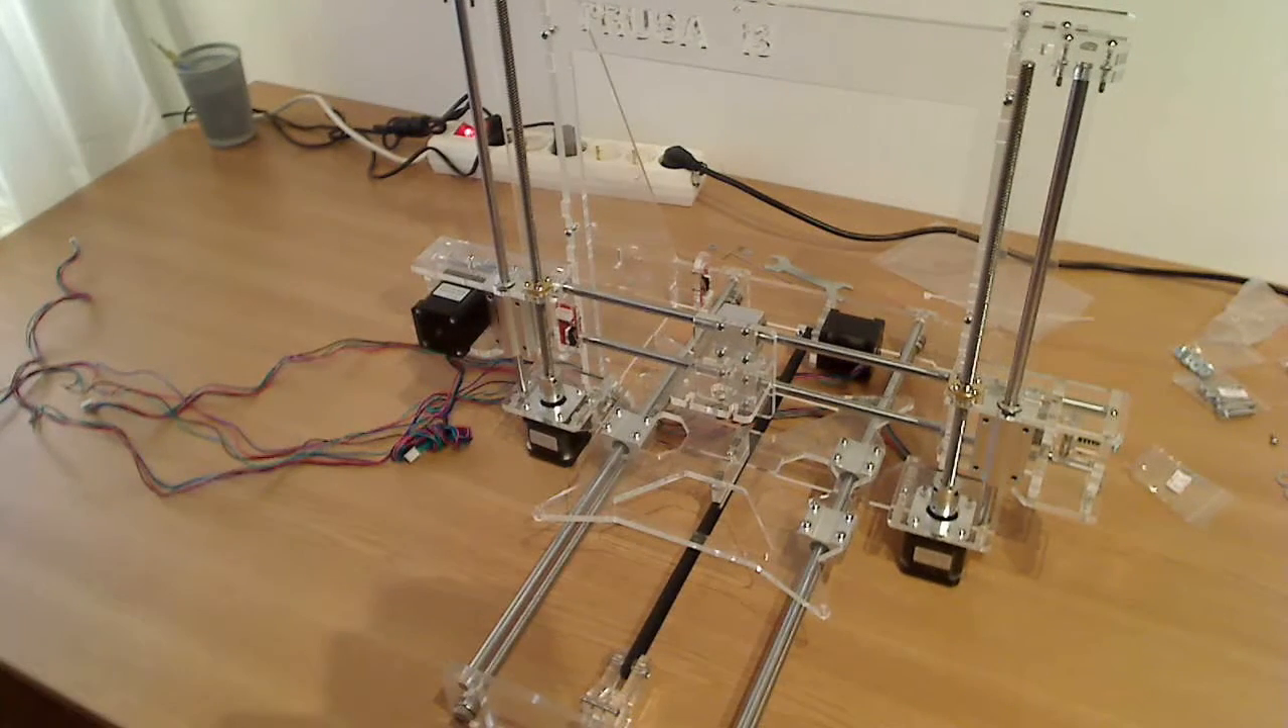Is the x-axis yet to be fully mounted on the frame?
No.